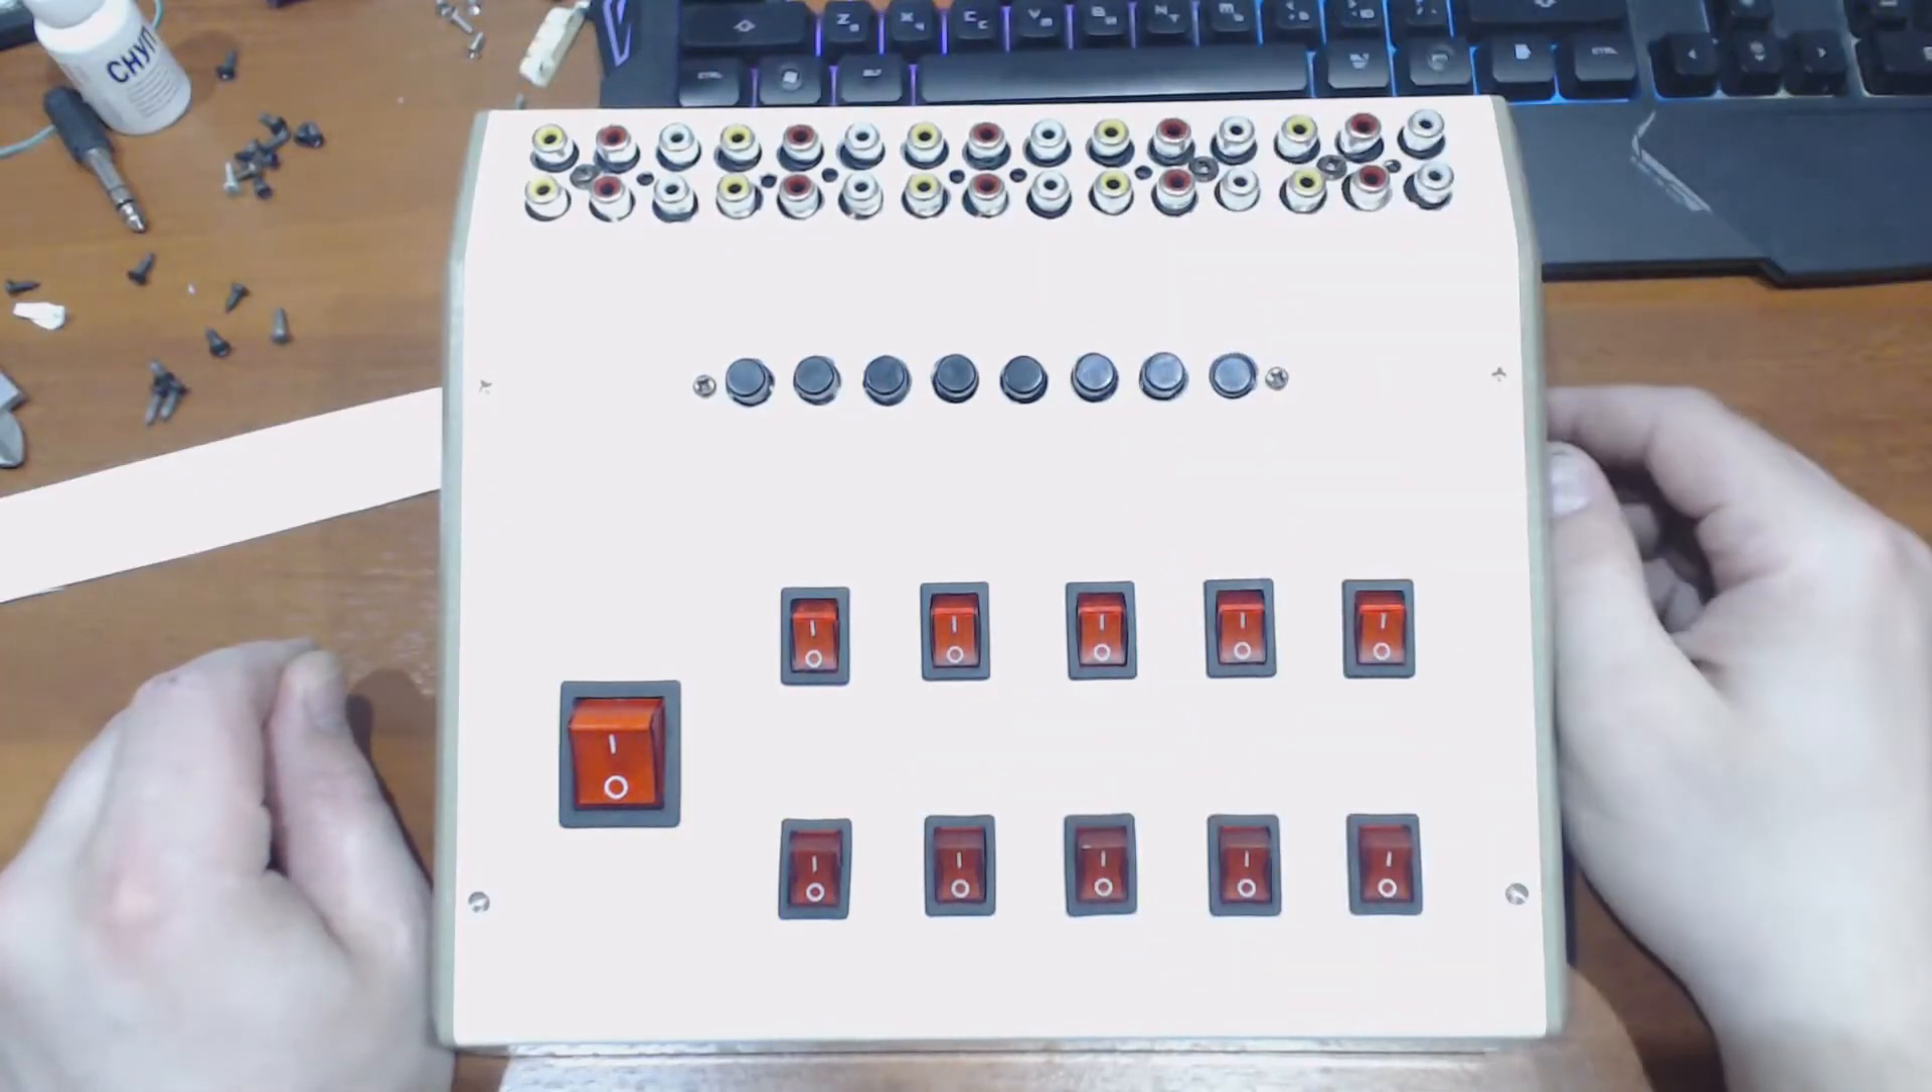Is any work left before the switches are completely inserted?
No.